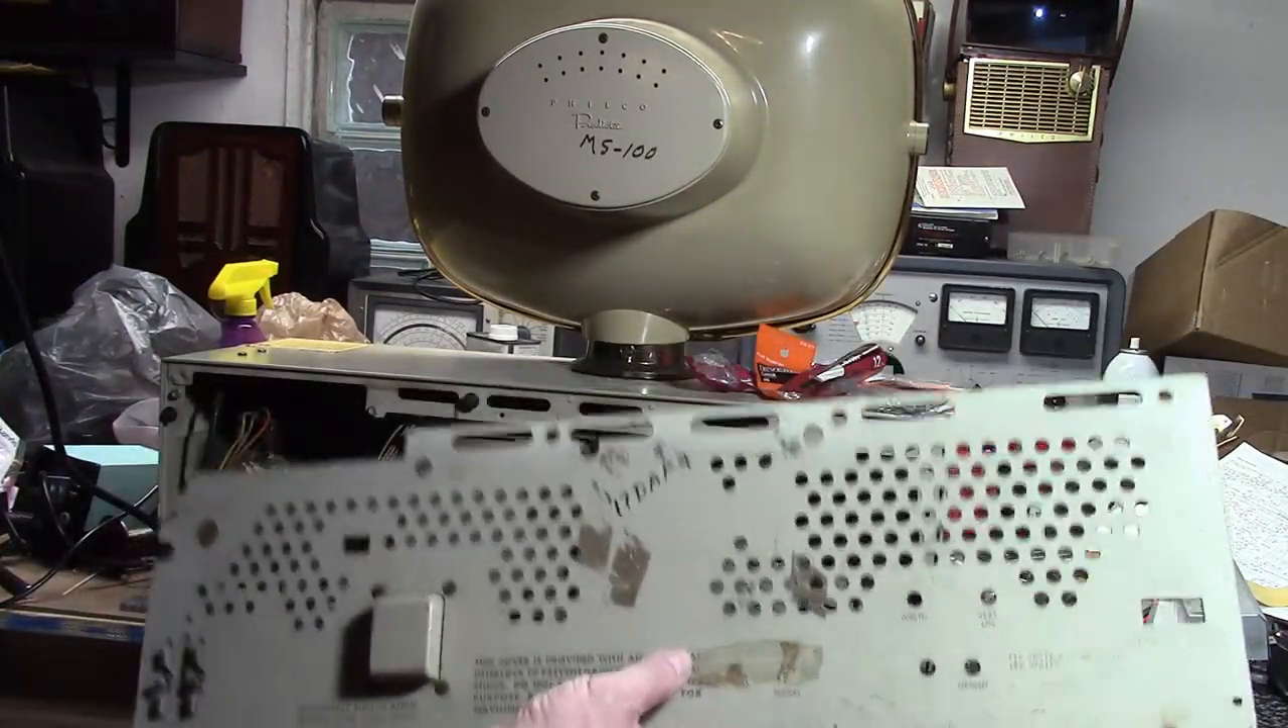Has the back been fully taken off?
Yes.